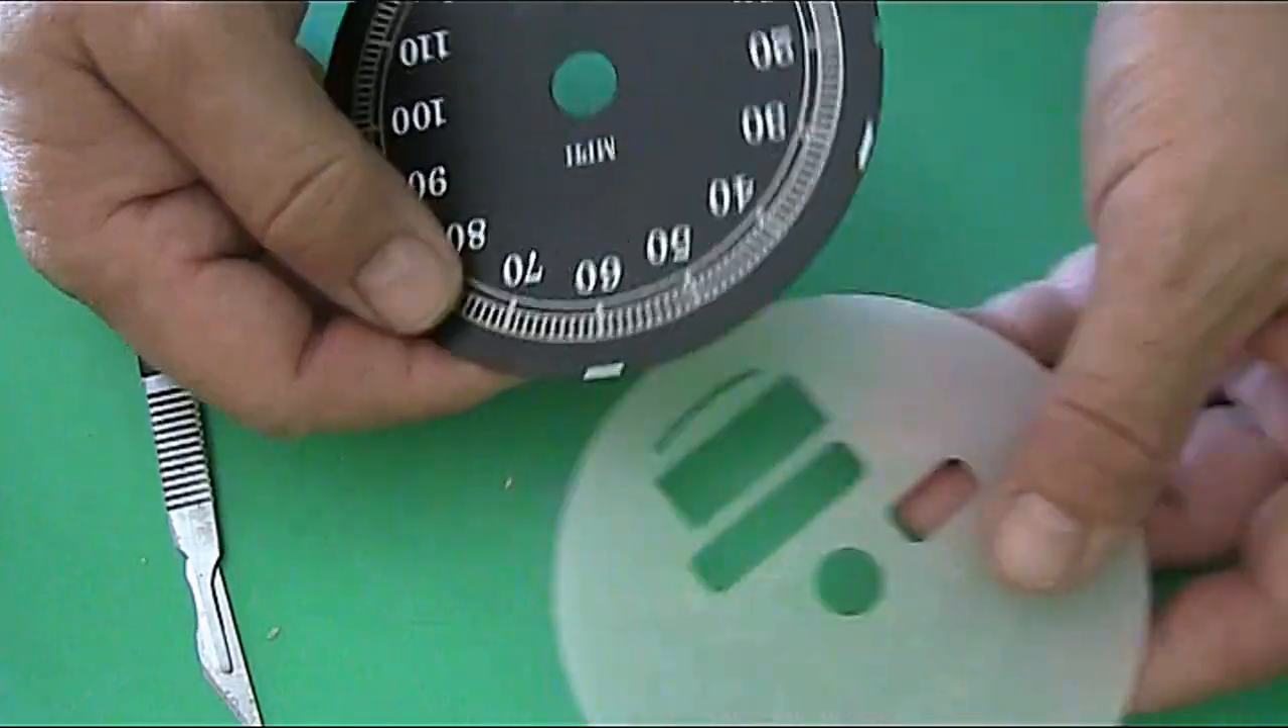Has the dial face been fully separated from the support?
Yes.